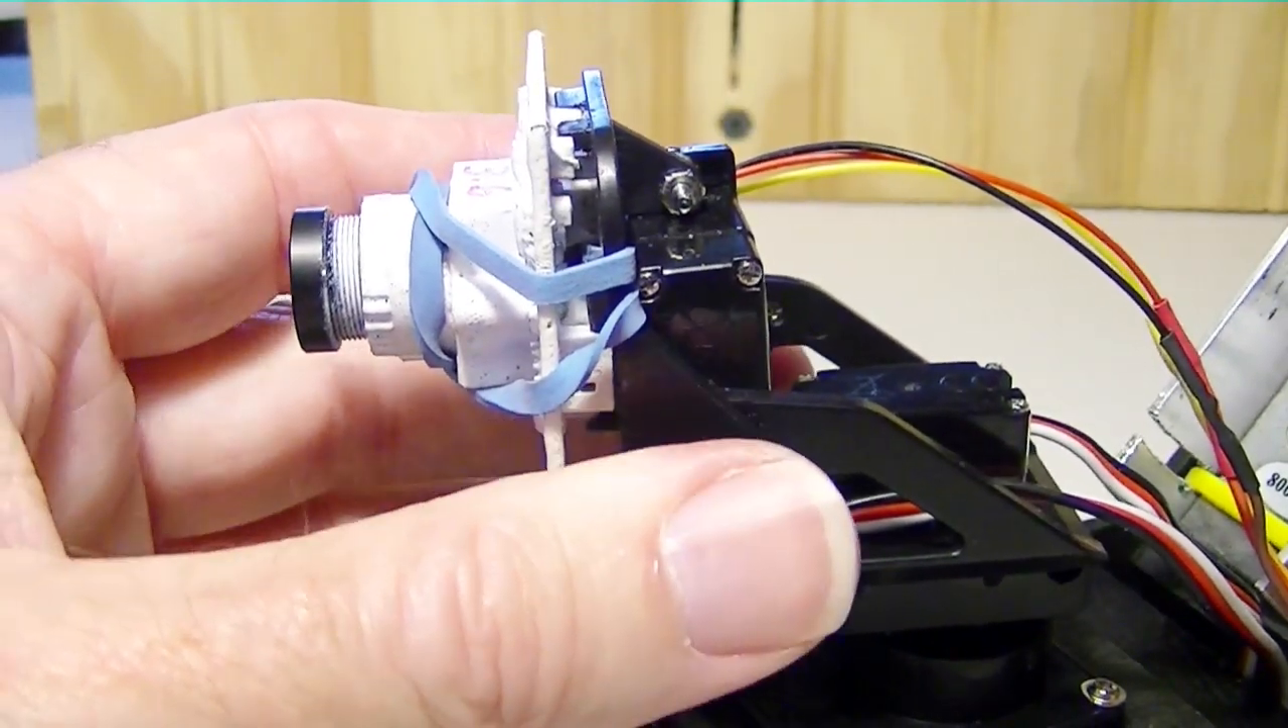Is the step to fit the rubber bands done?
Yes.